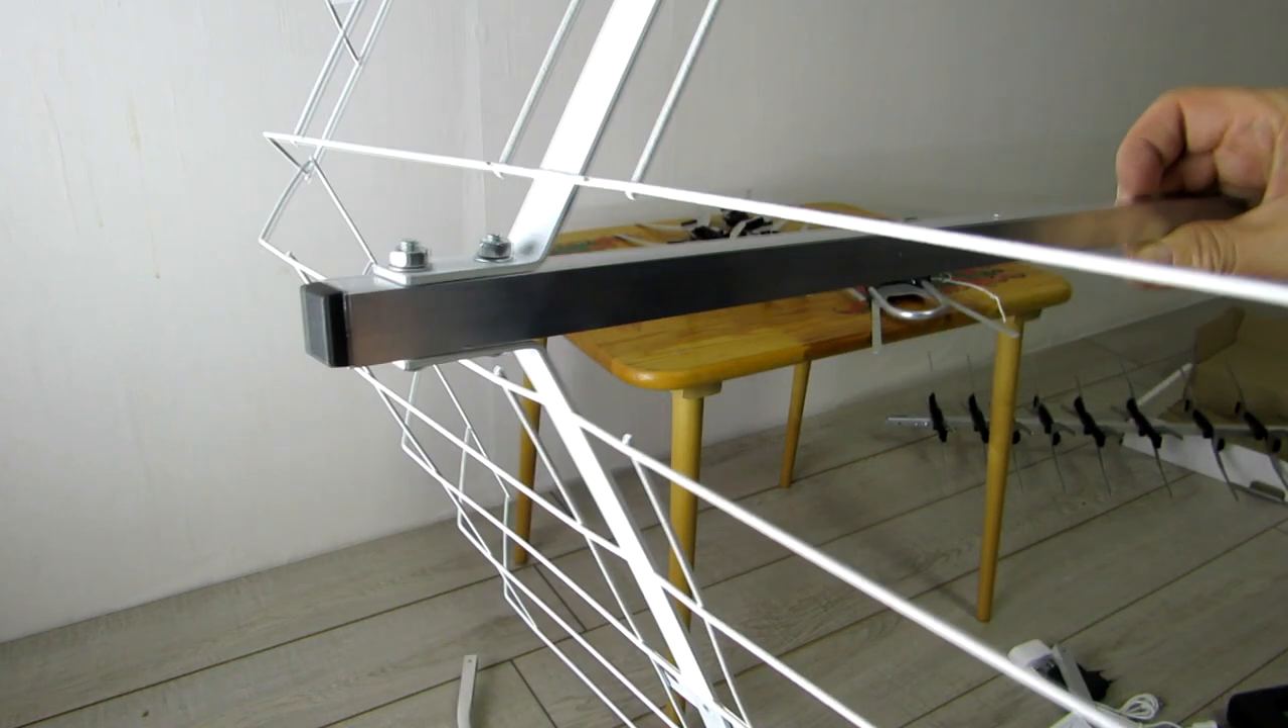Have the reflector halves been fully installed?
Yes.